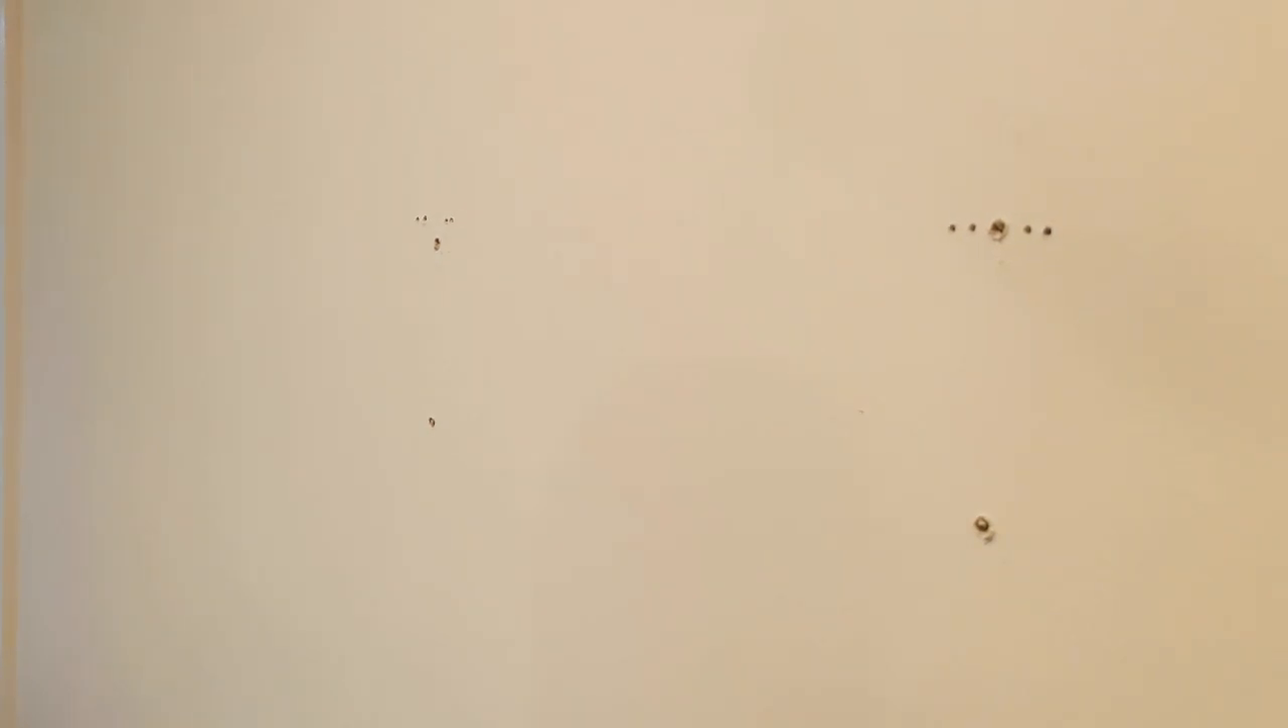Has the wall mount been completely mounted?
No.